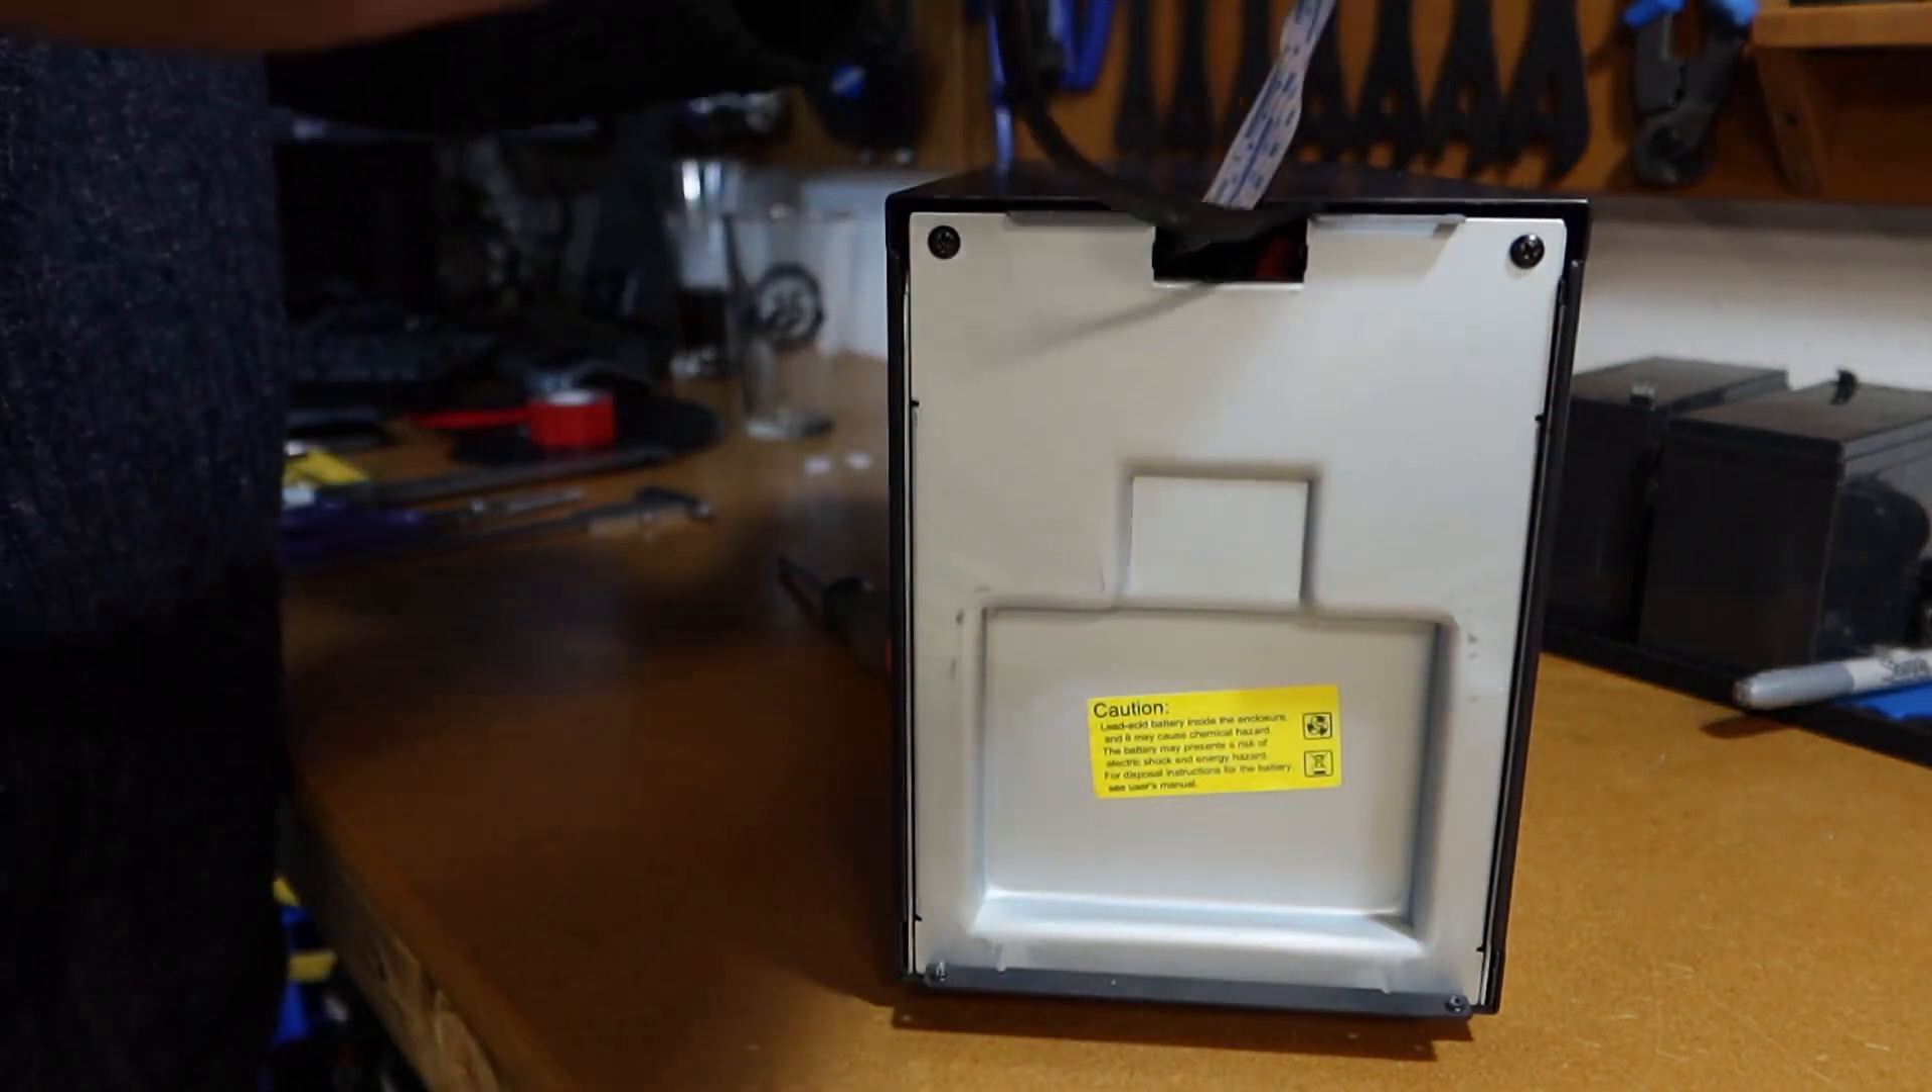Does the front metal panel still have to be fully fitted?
No.